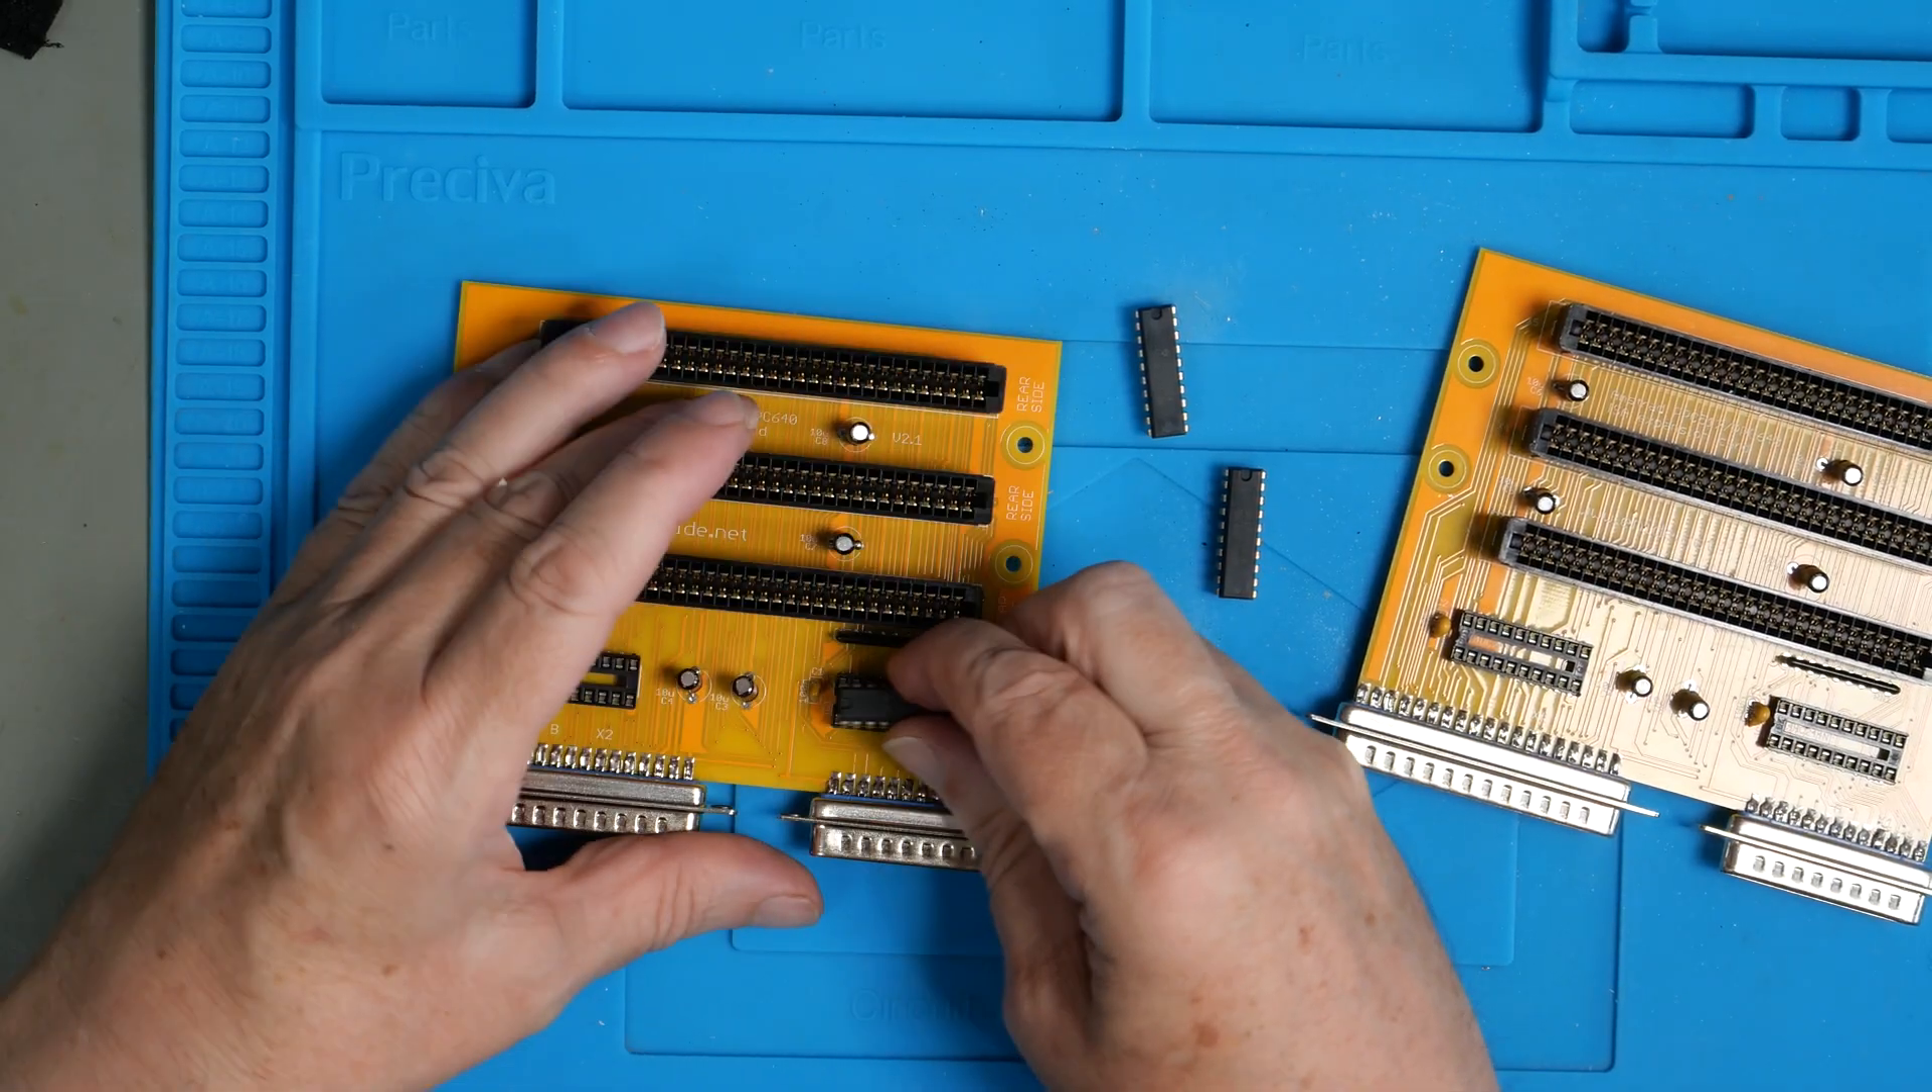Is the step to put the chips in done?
No.